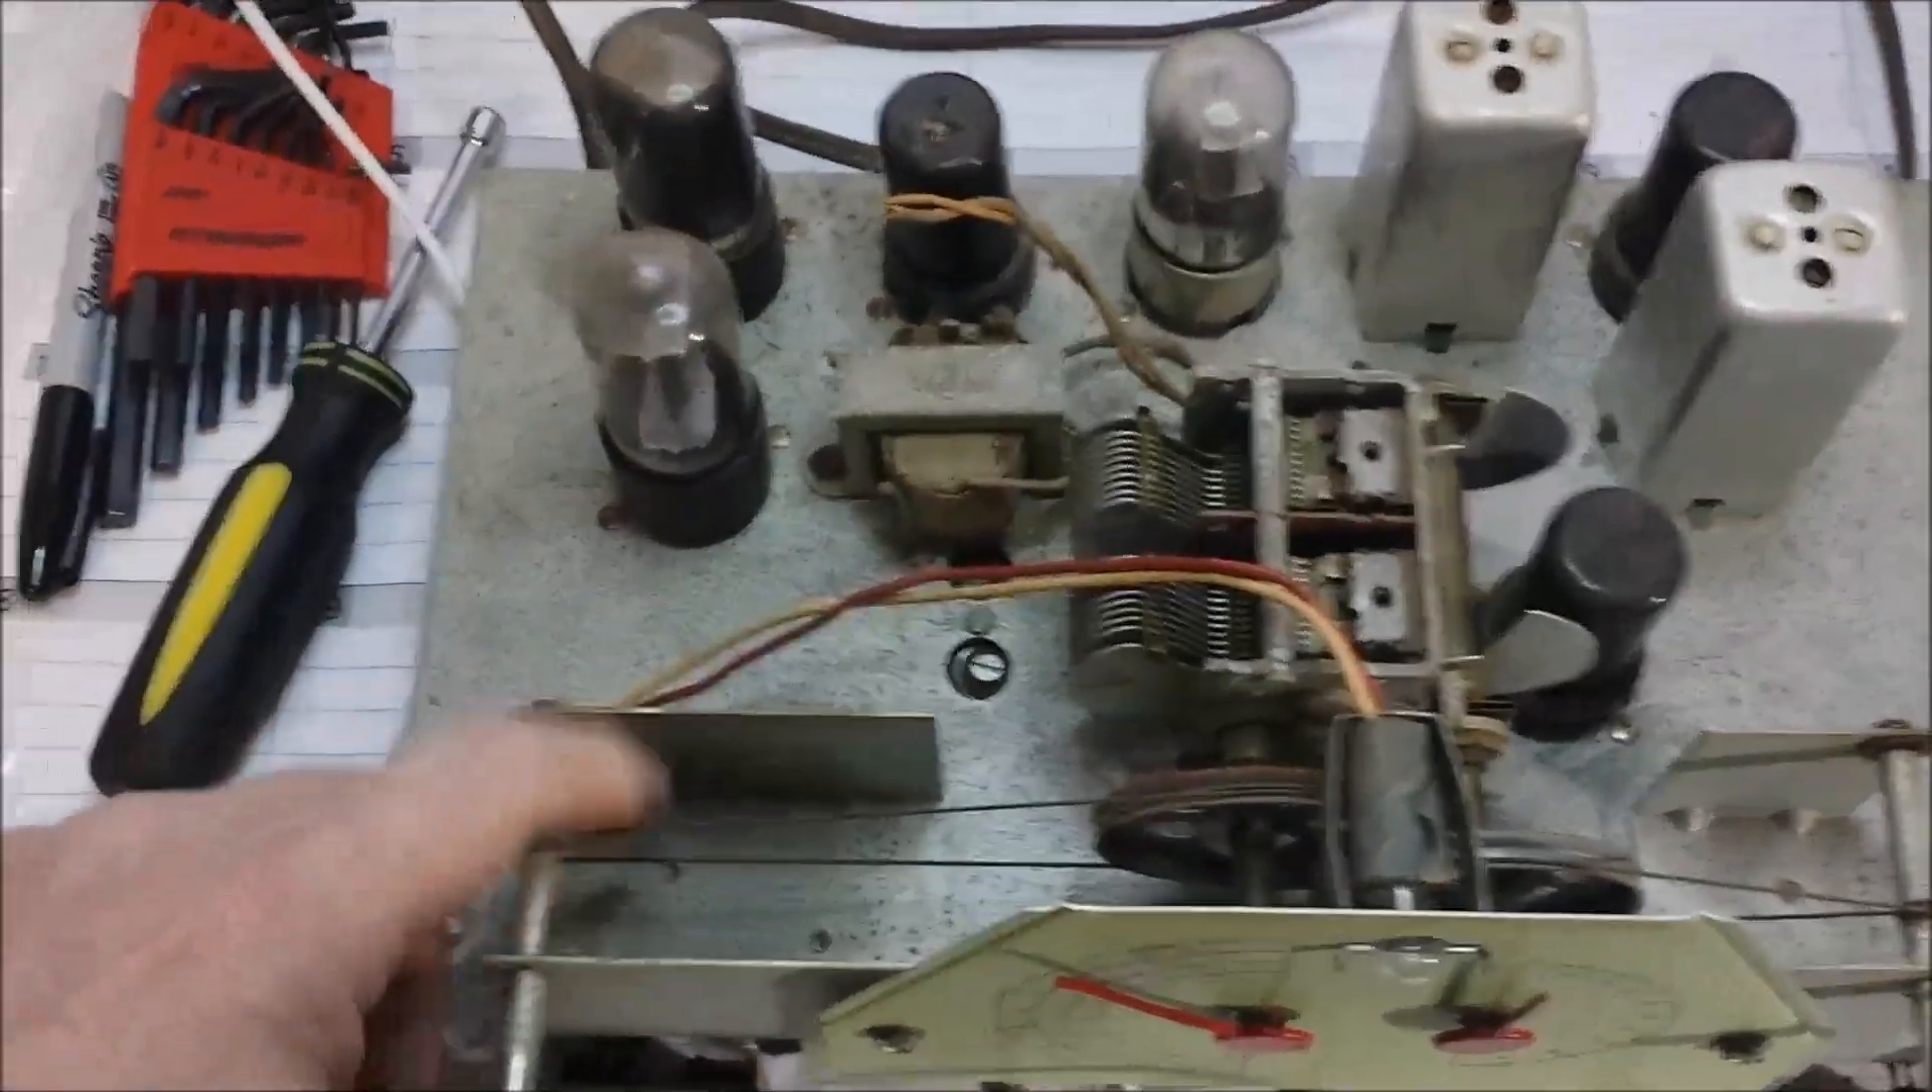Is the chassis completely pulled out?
Yes.